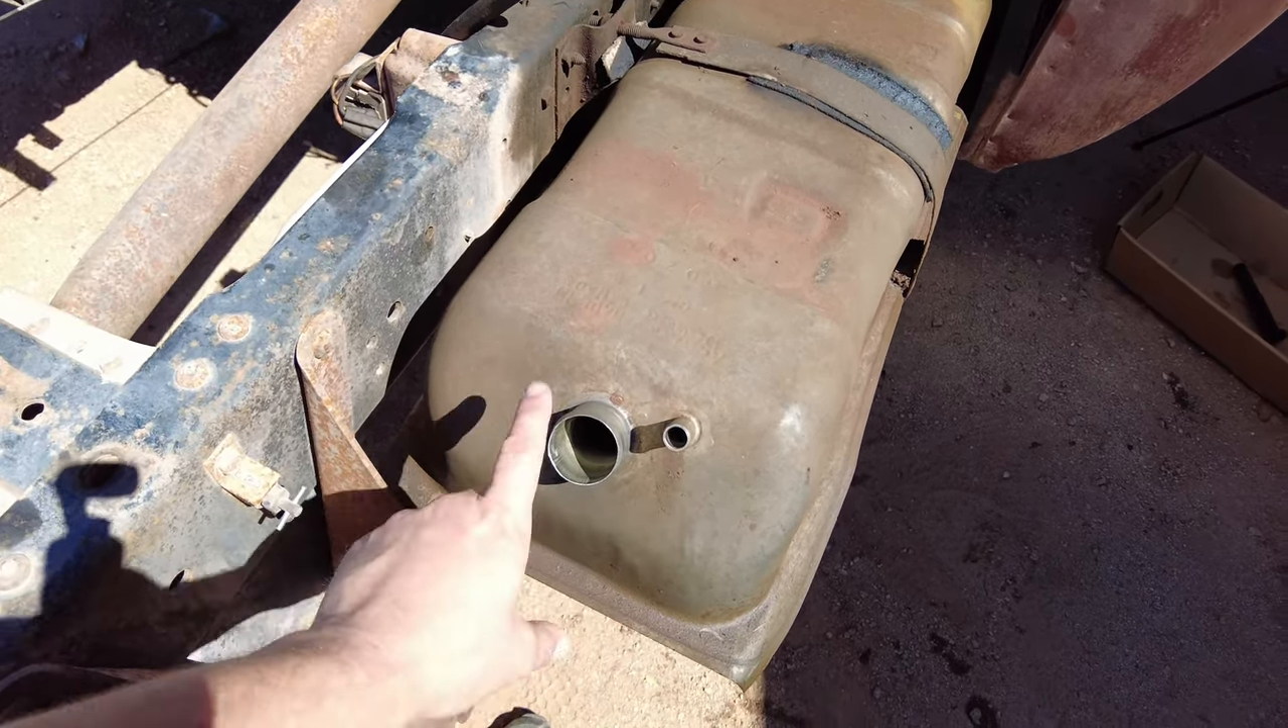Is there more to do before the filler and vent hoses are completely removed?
No.